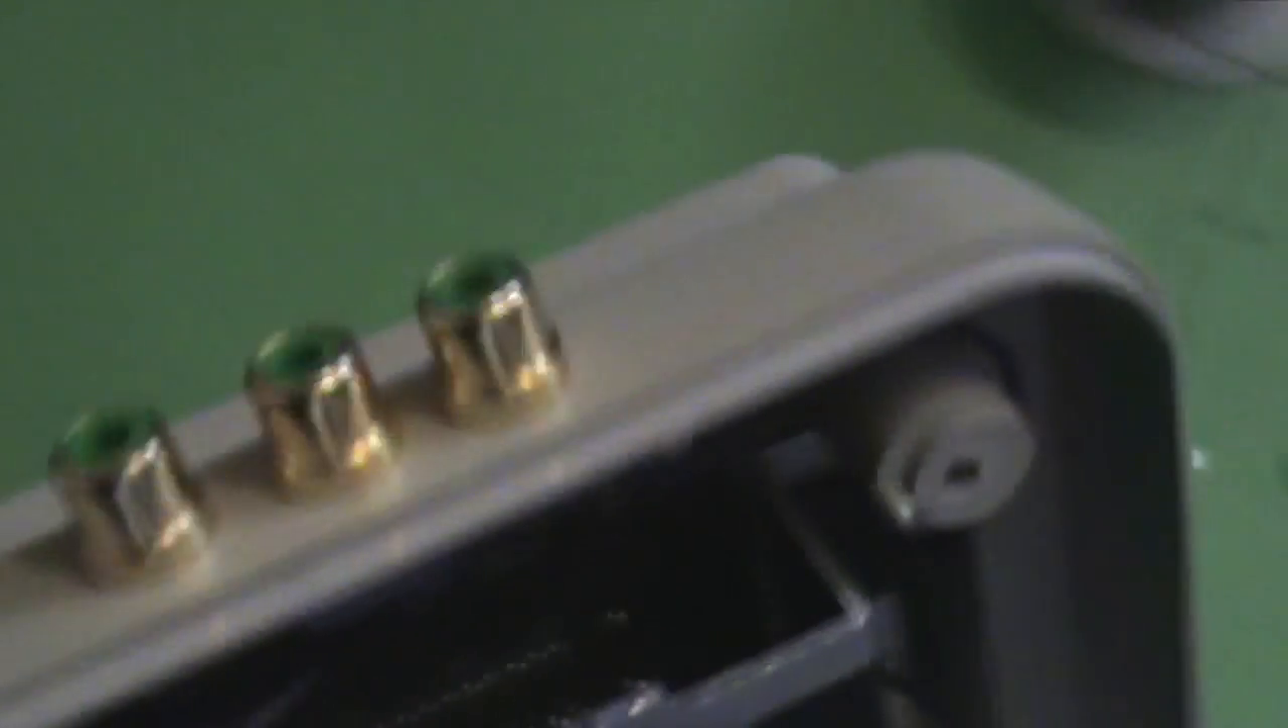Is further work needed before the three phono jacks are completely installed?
No.